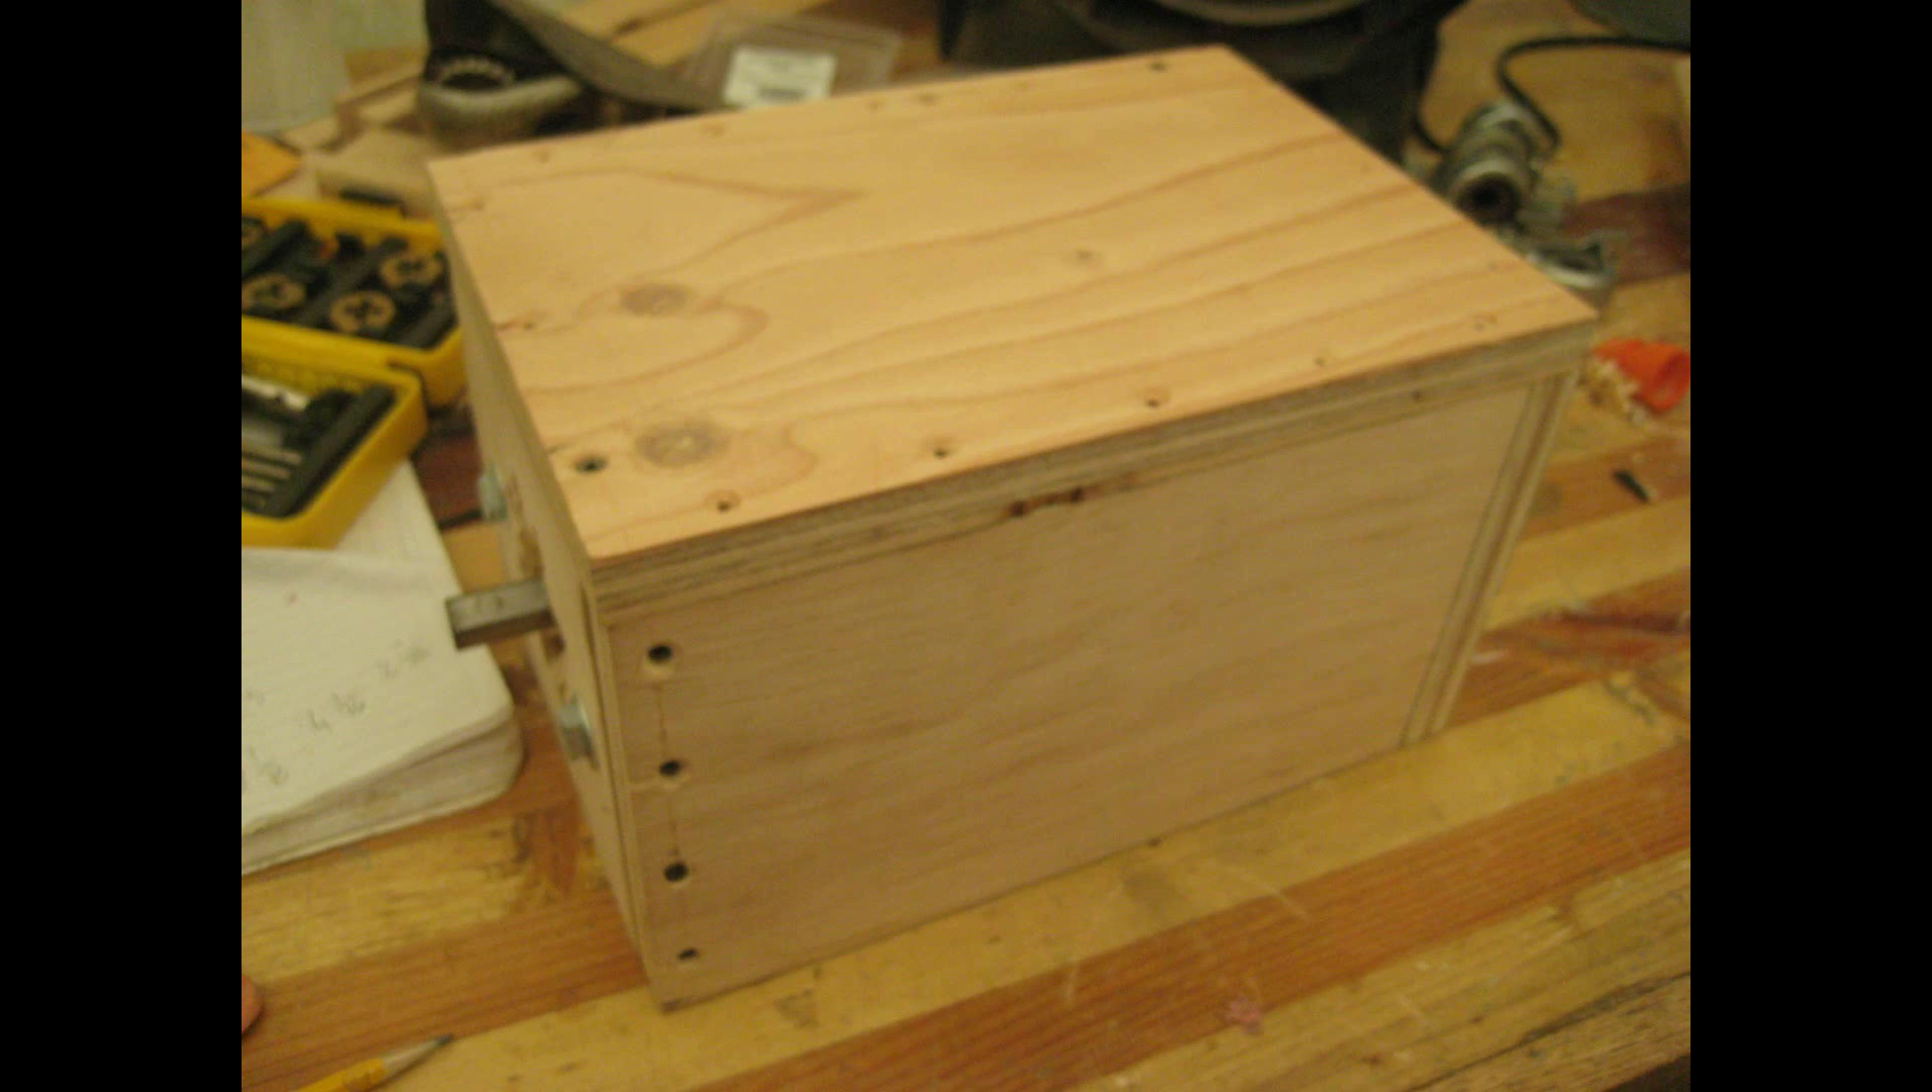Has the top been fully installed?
Yes.